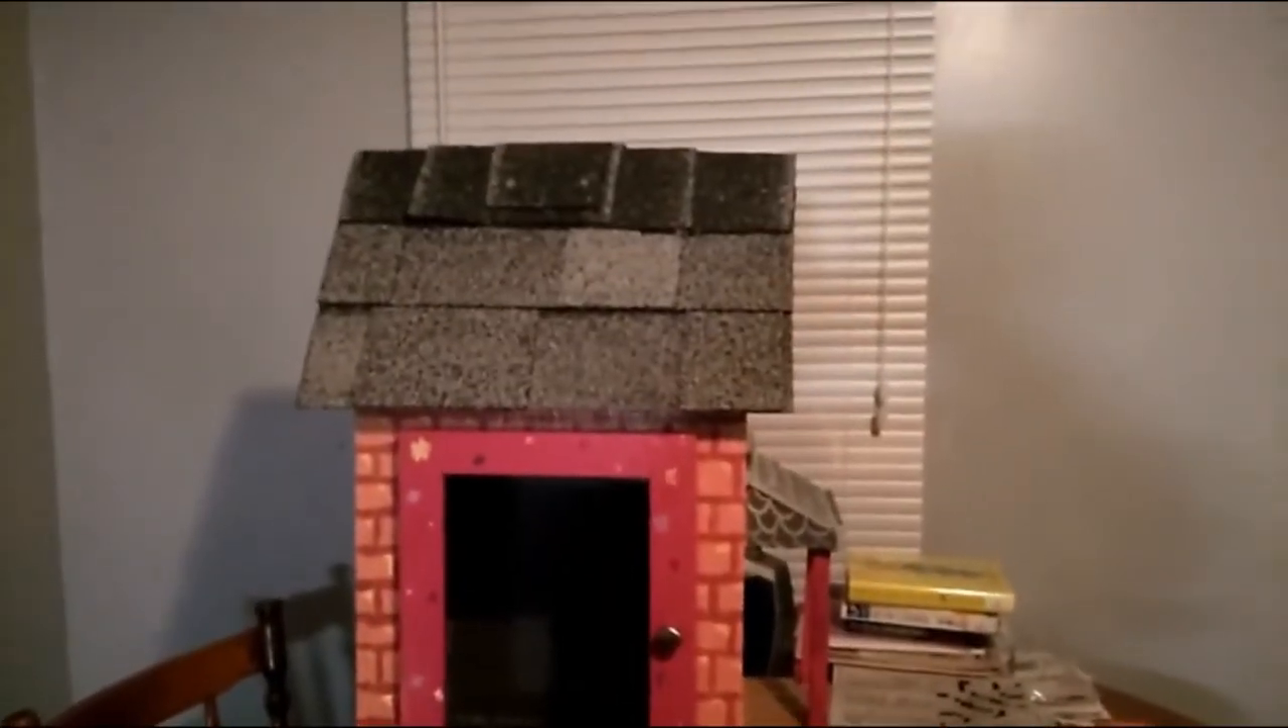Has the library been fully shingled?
Yes.